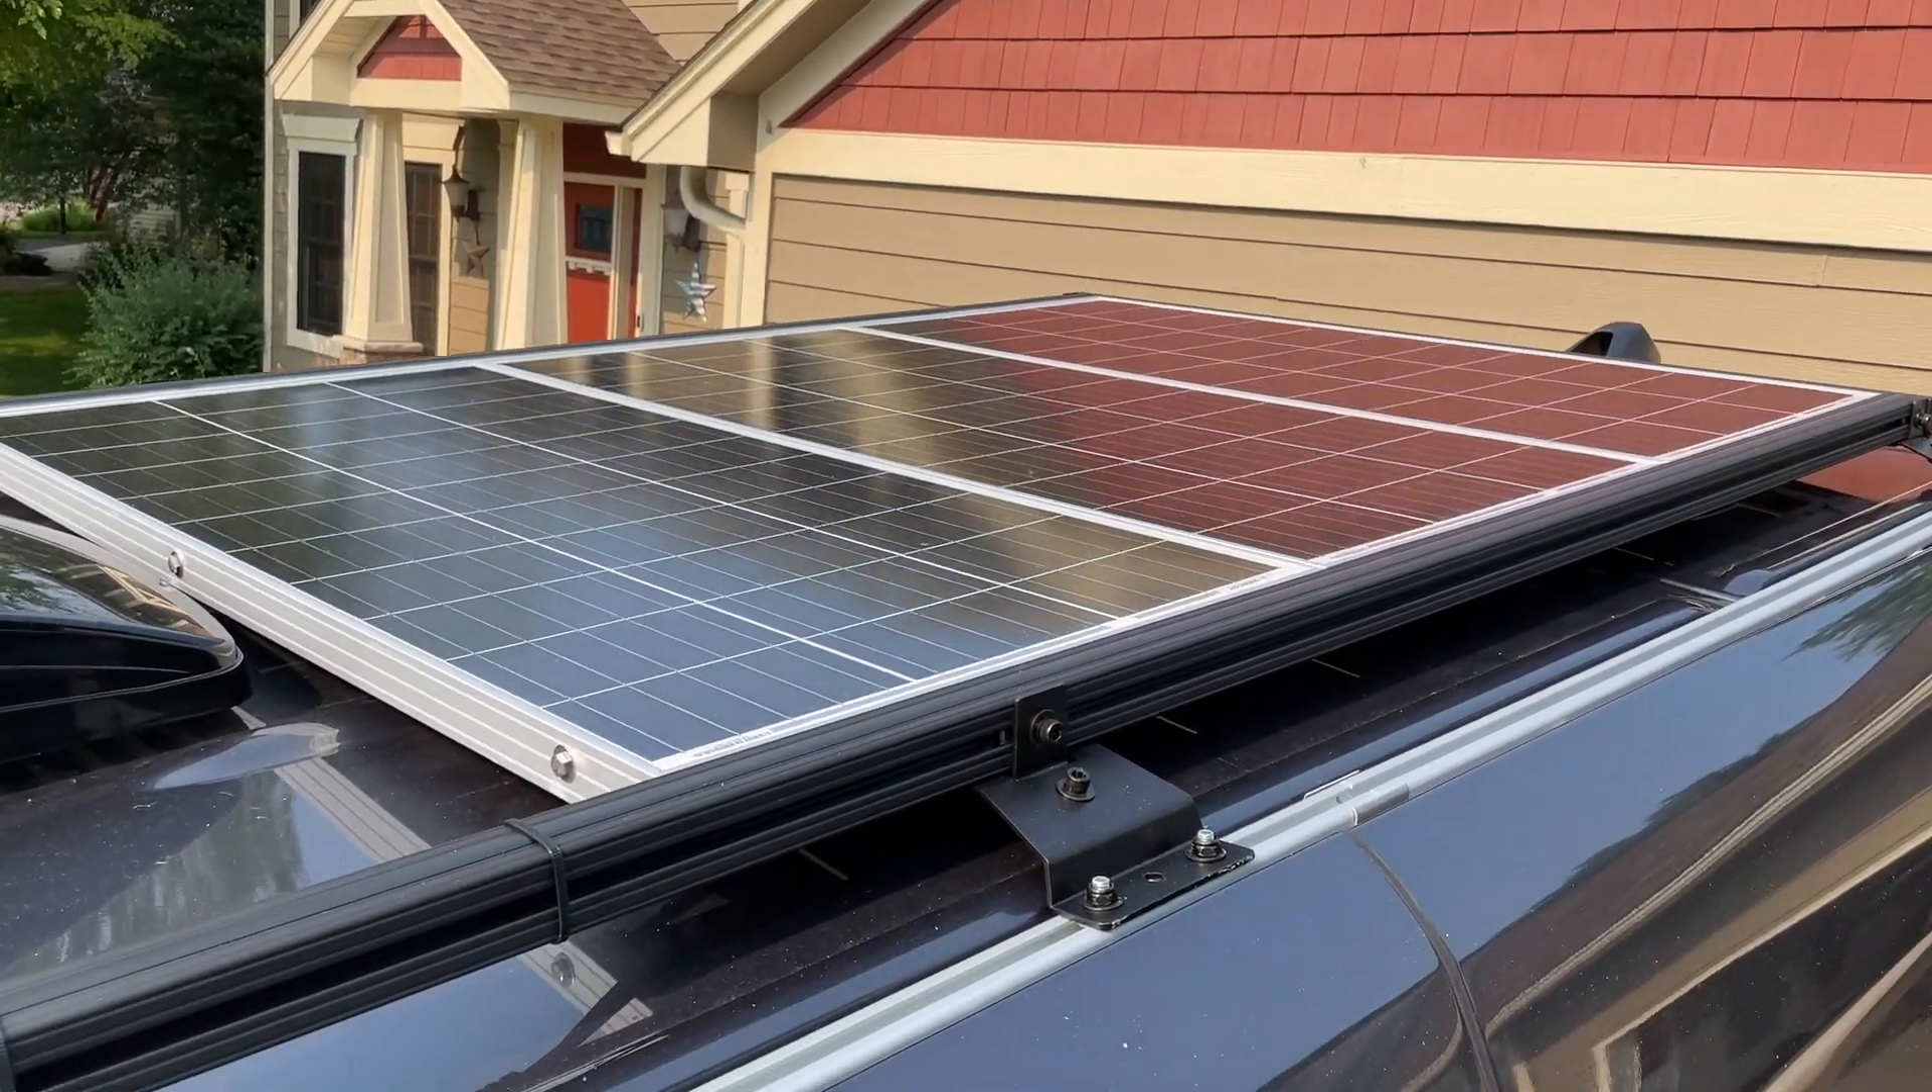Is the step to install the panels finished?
Yes.